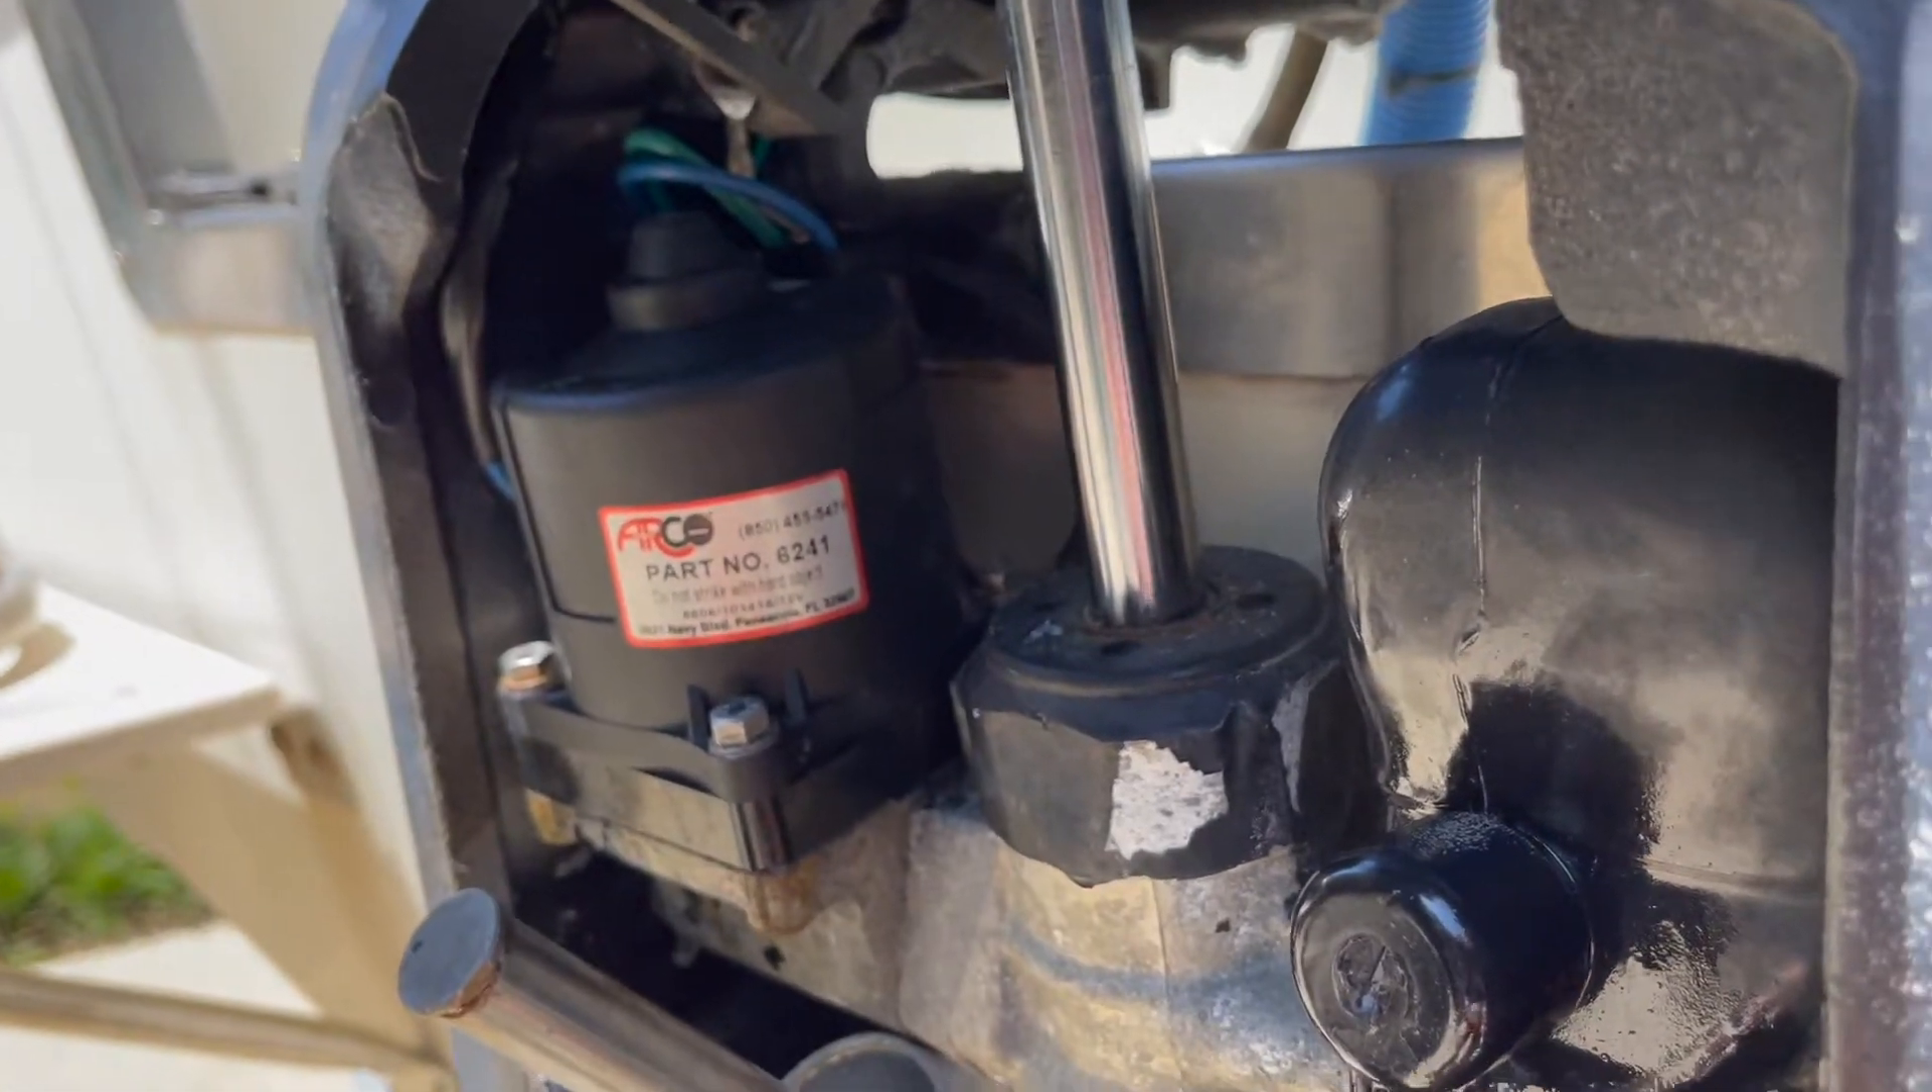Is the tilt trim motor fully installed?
Yes.